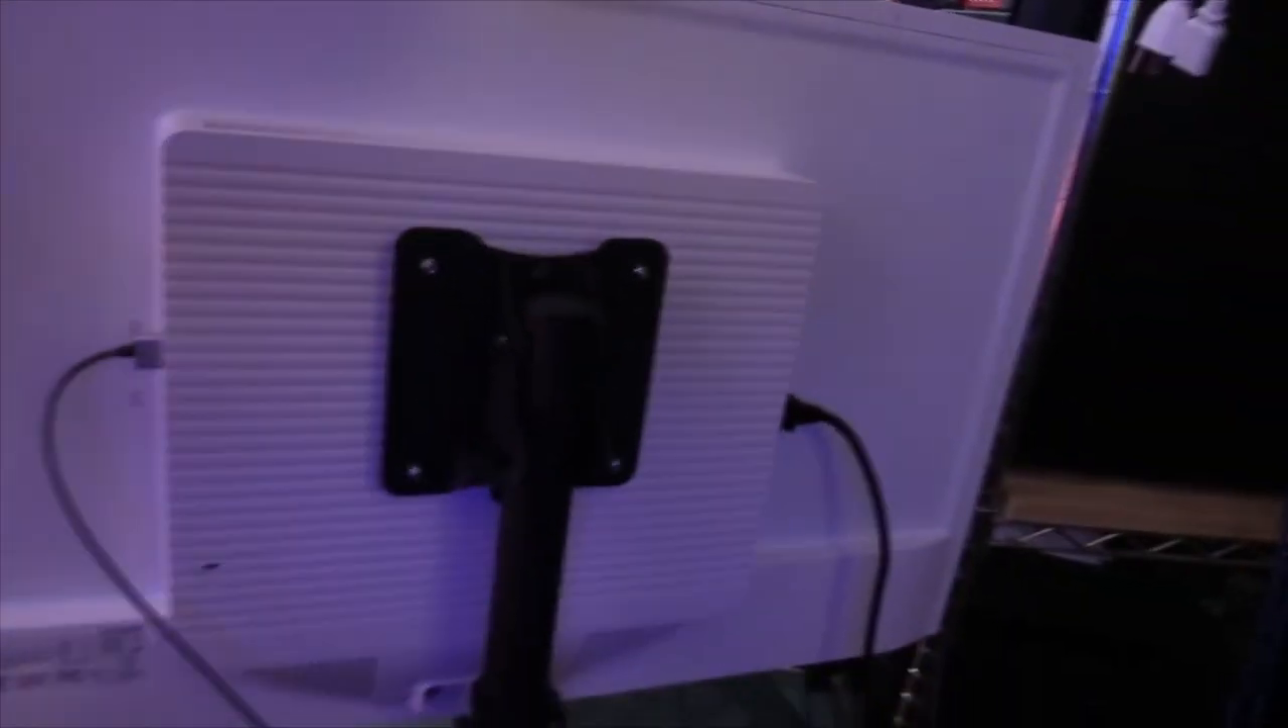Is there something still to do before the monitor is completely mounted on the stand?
No.